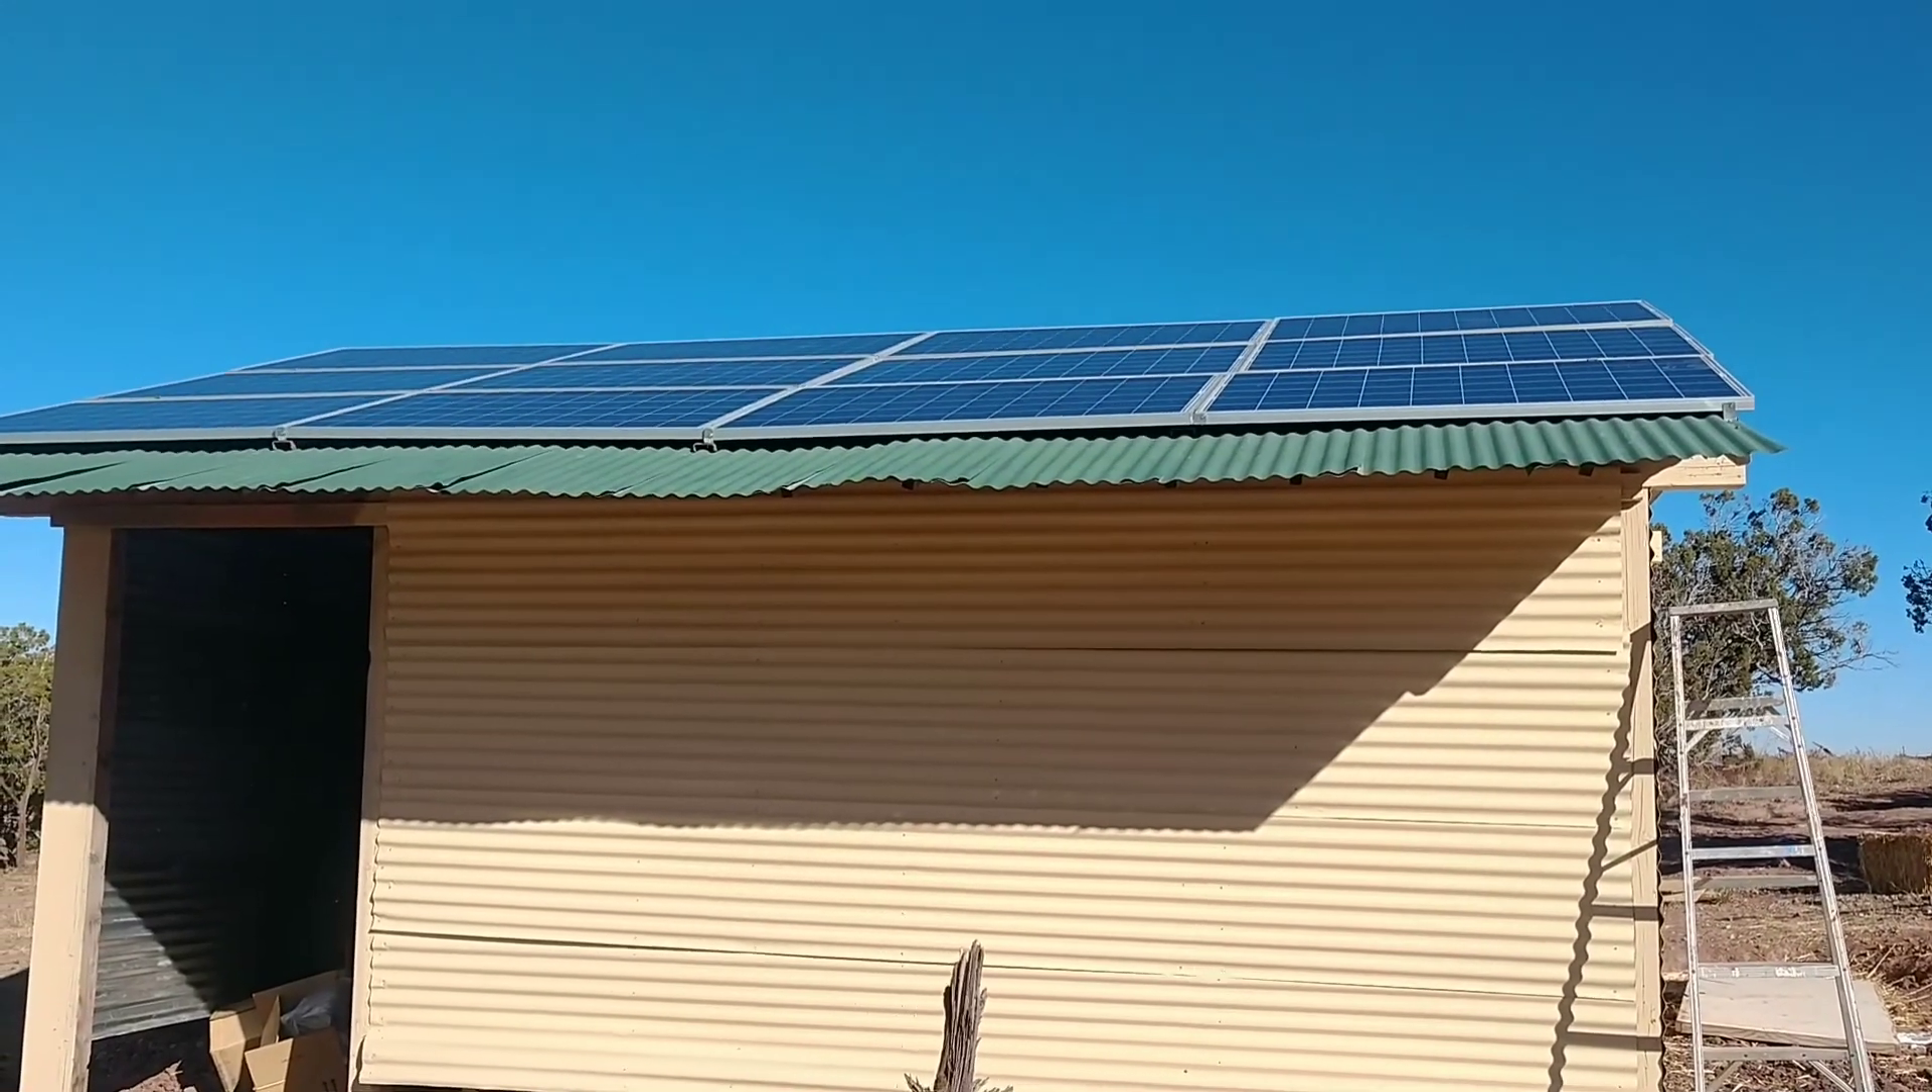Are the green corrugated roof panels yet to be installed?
No.